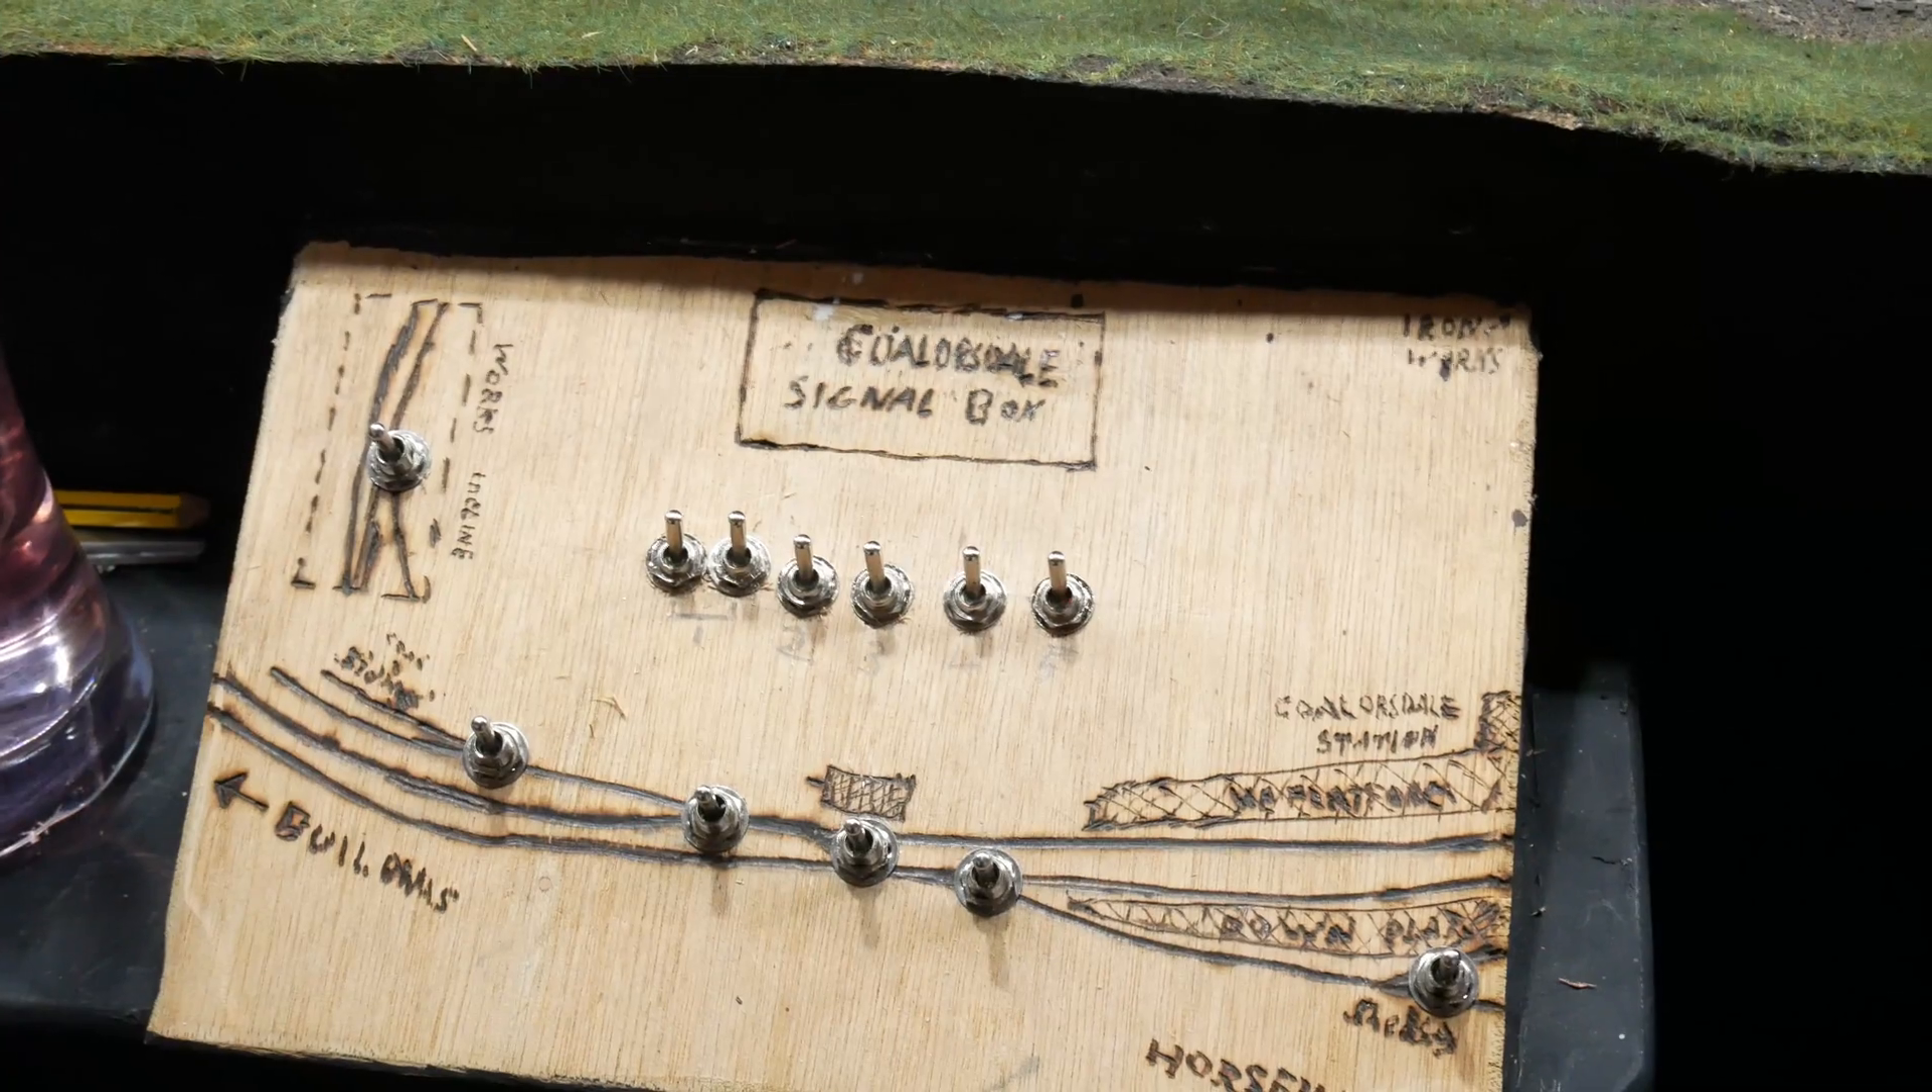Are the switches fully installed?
Yes.